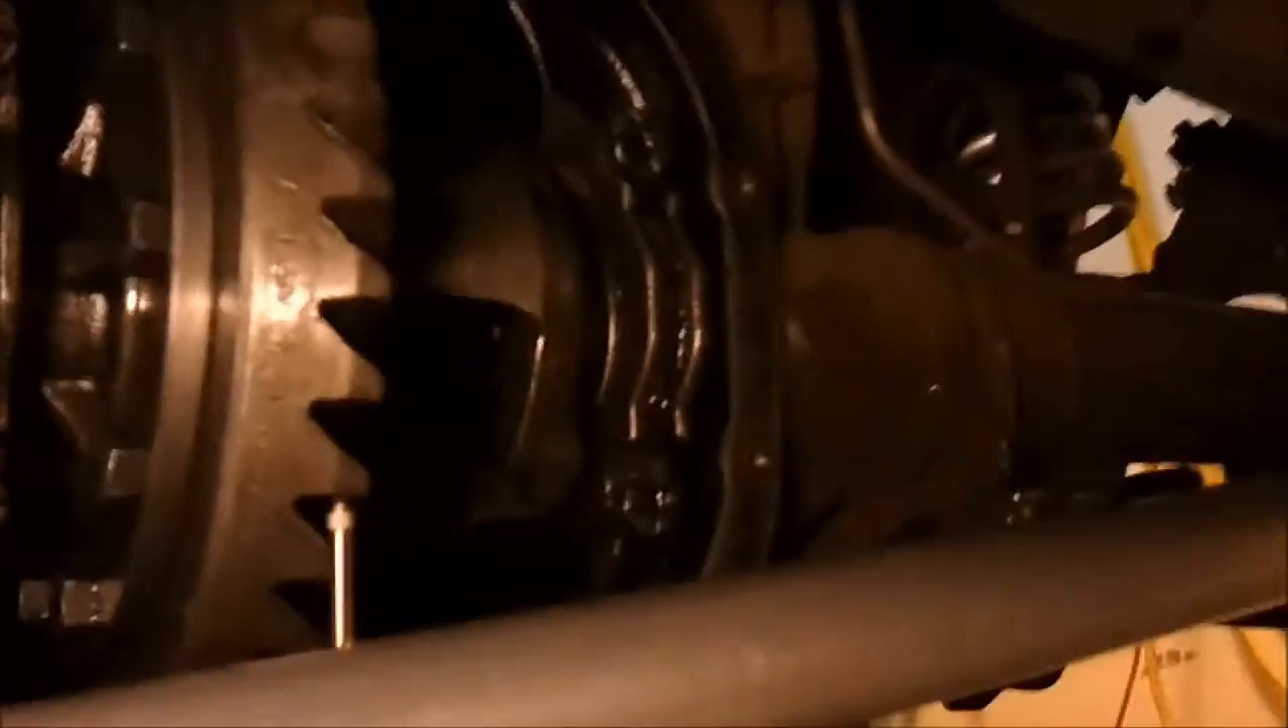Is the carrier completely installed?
Yes.